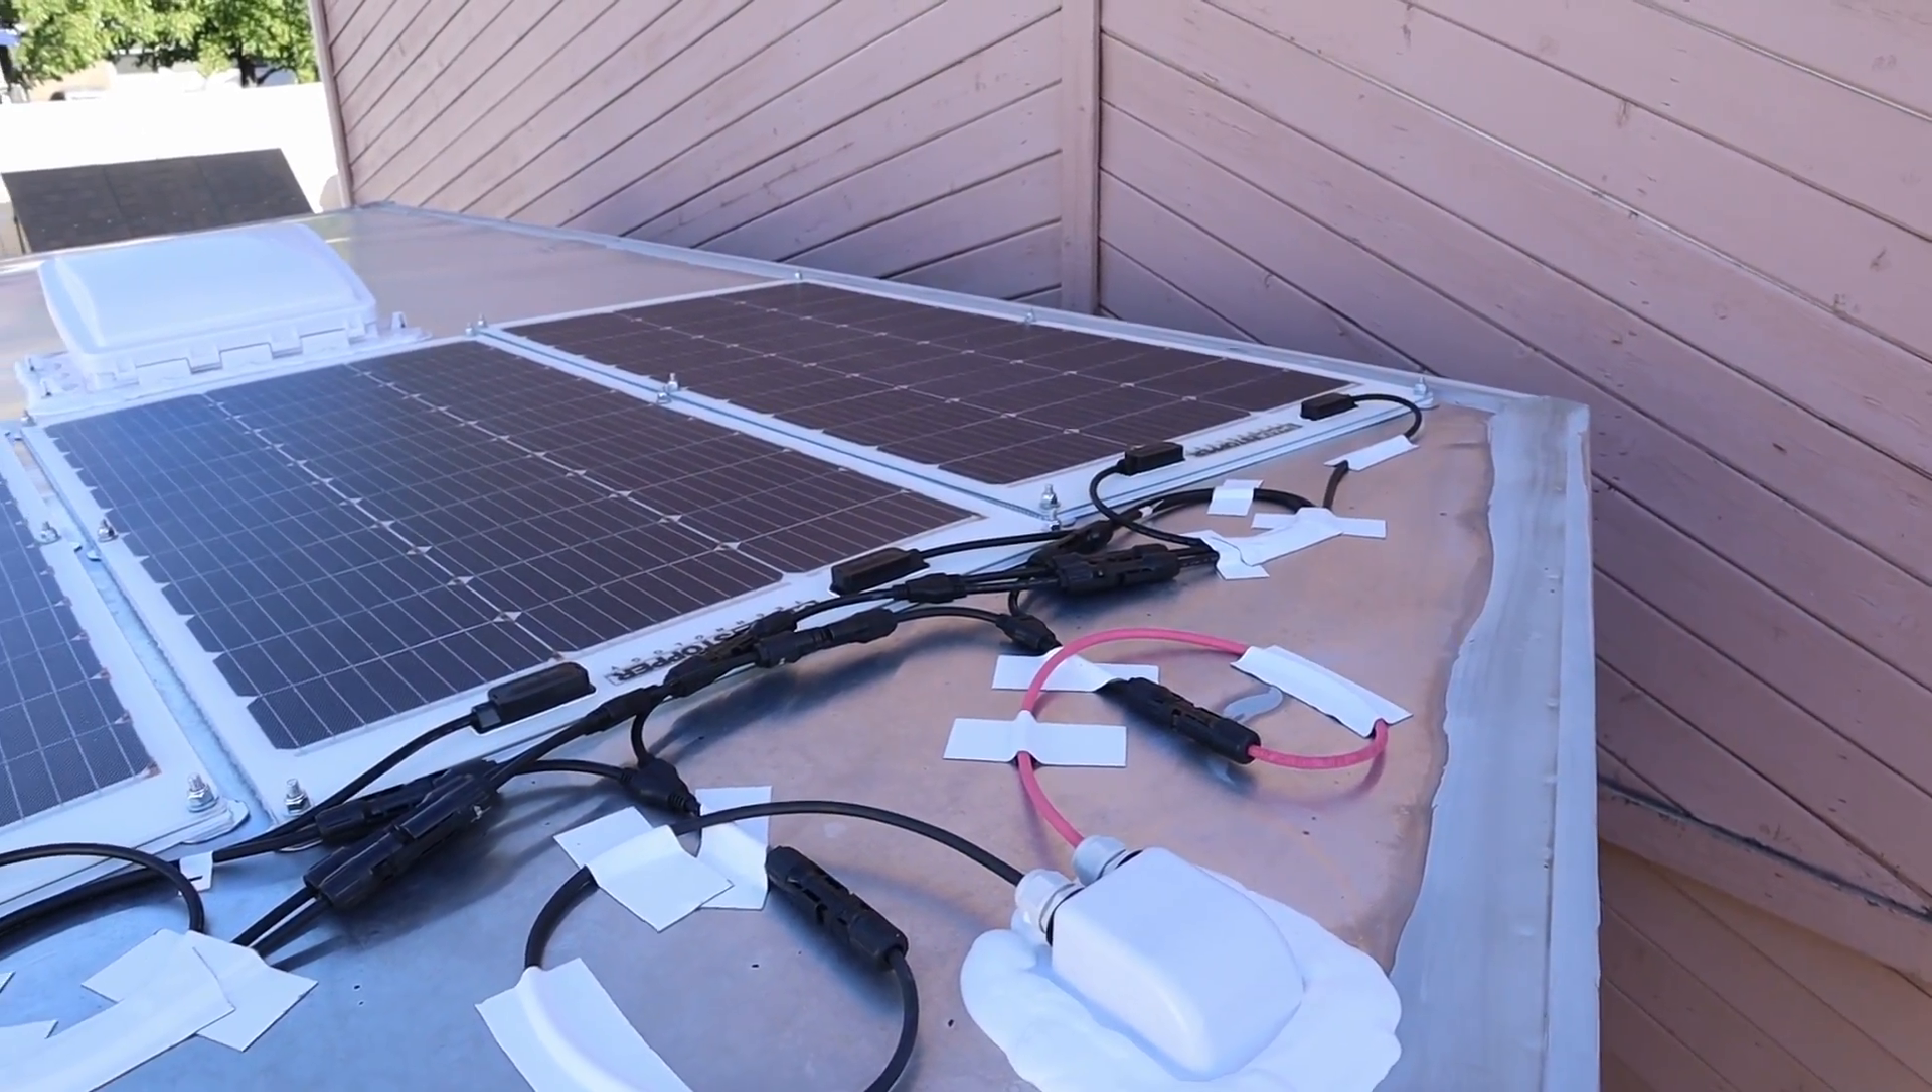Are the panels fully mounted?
Yes.